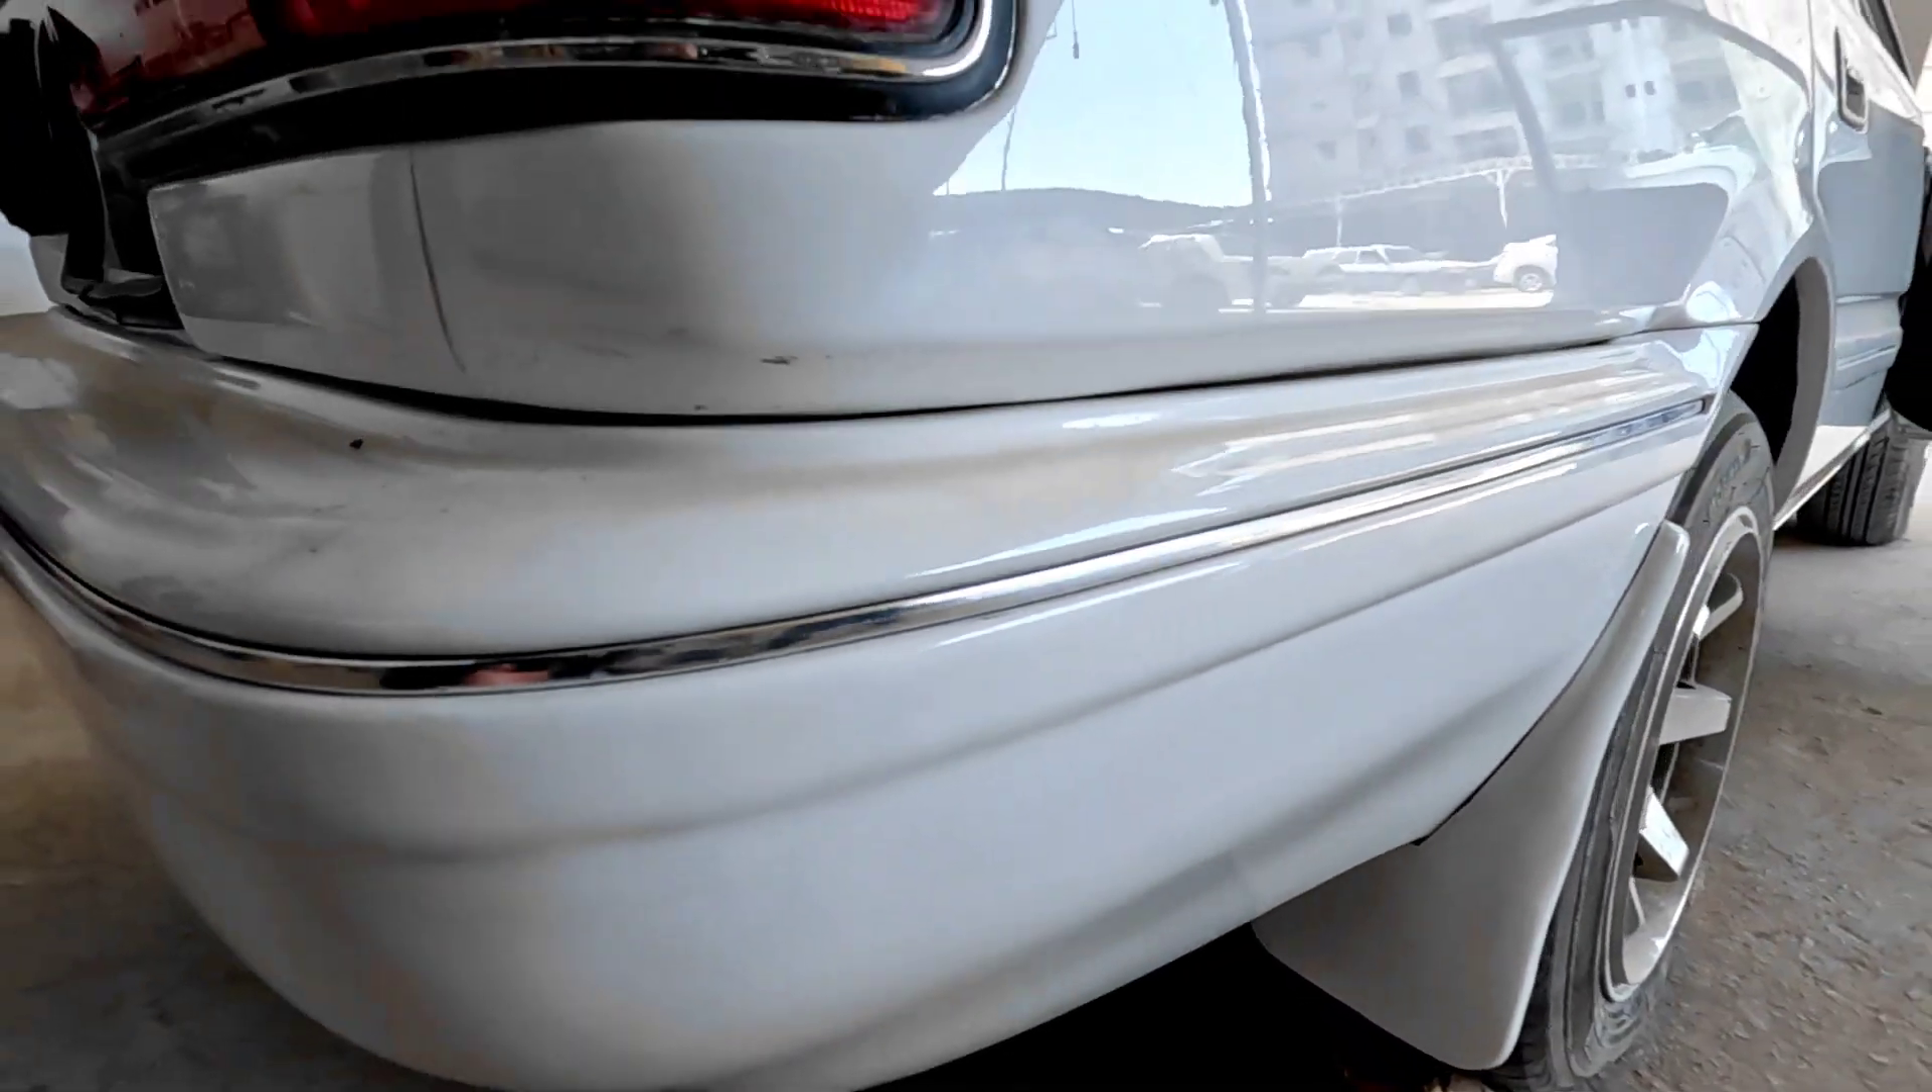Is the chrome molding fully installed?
Yes.